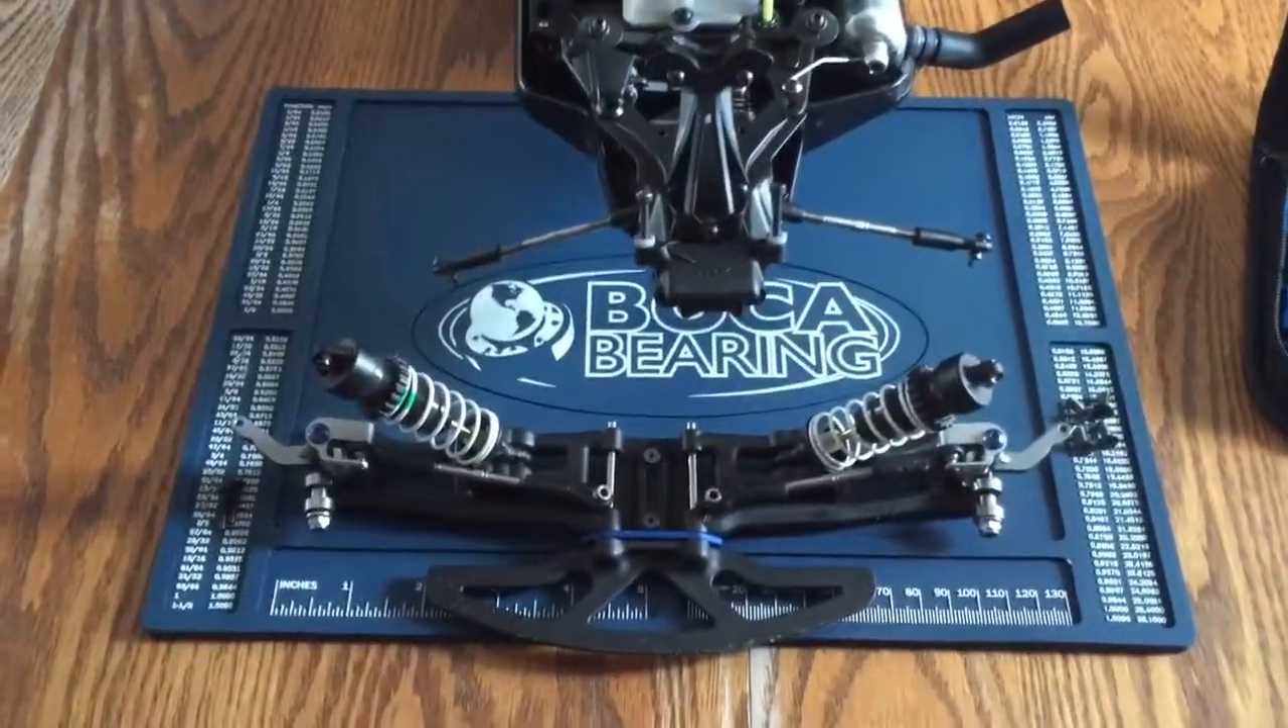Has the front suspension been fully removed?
Yes.